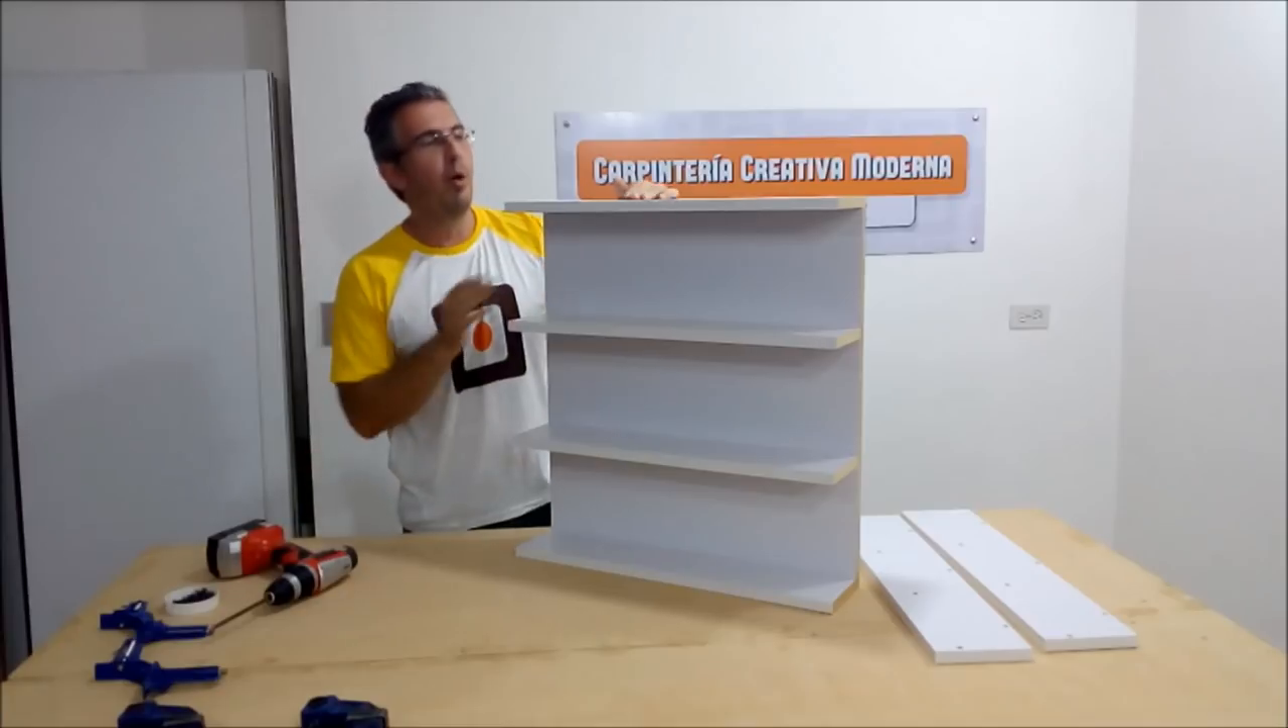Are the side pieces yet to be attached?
Yes.